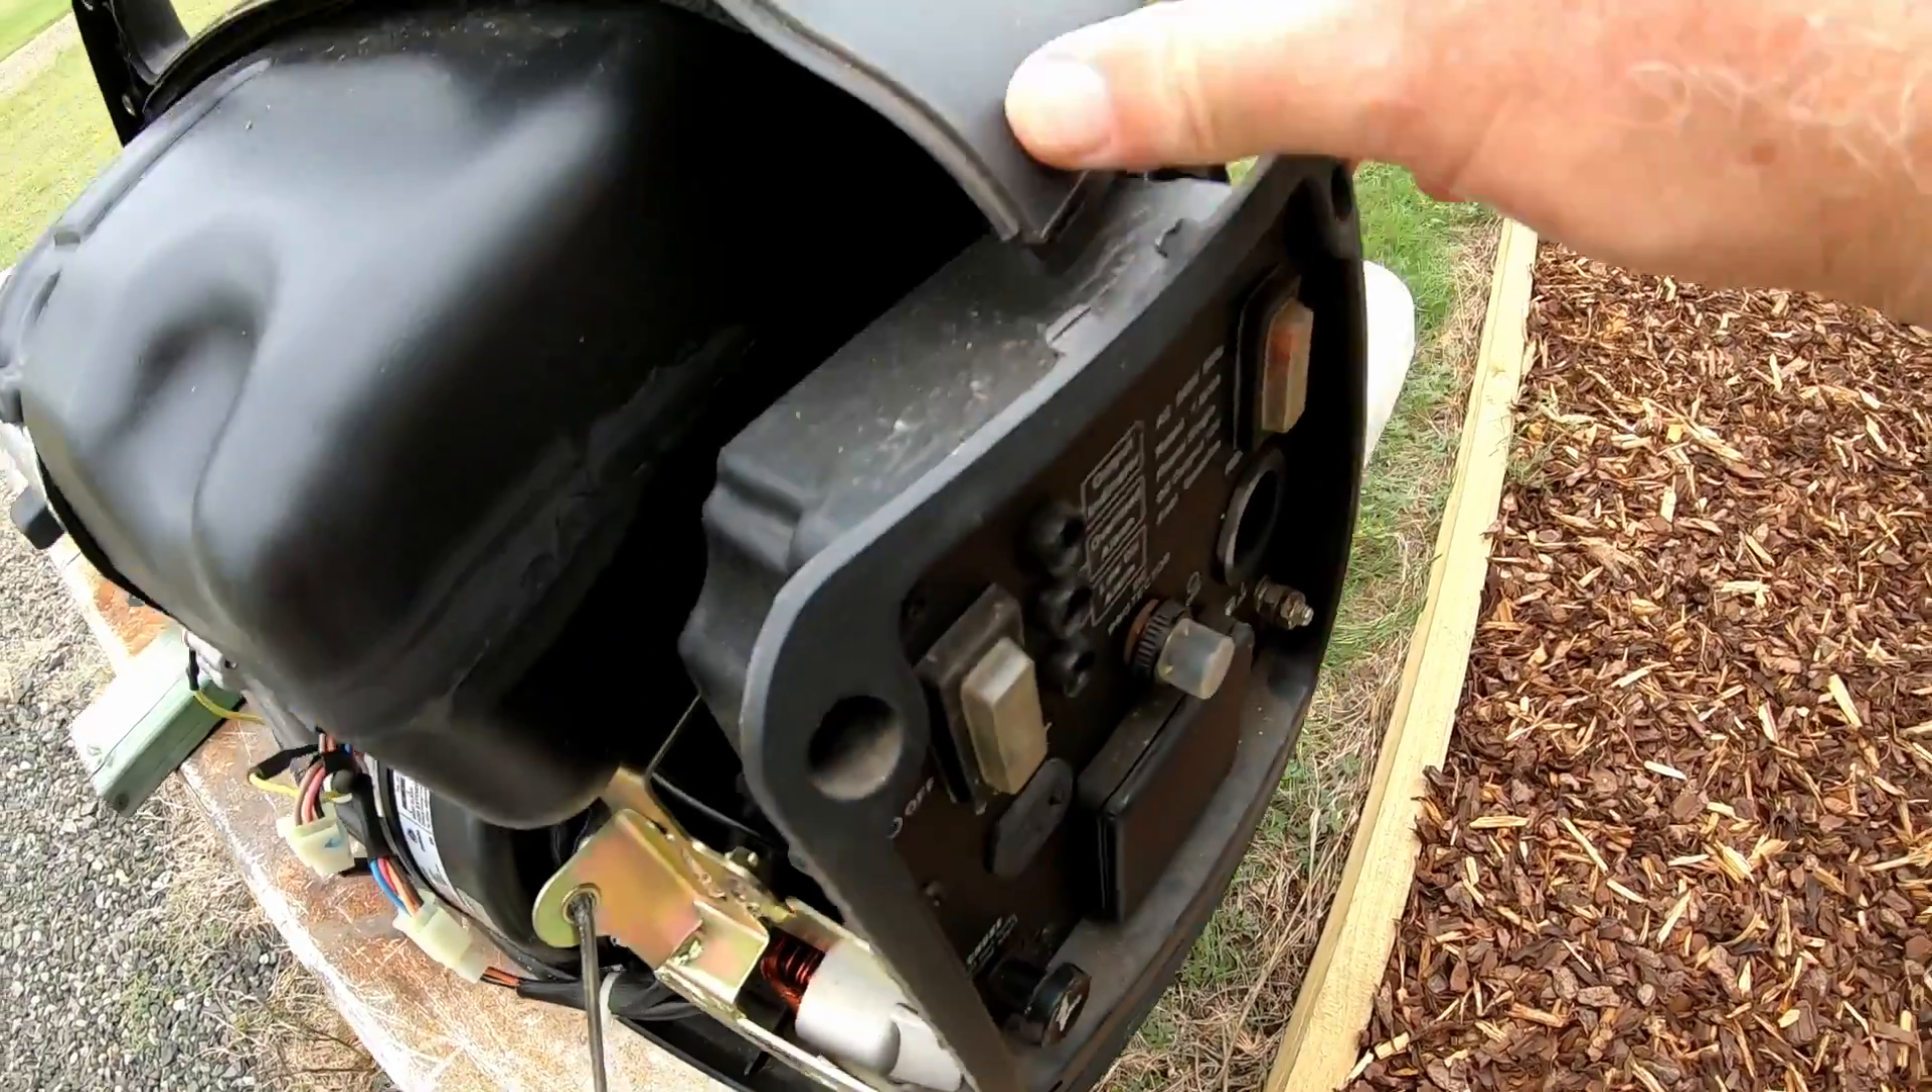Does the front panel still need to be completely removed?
Yes.